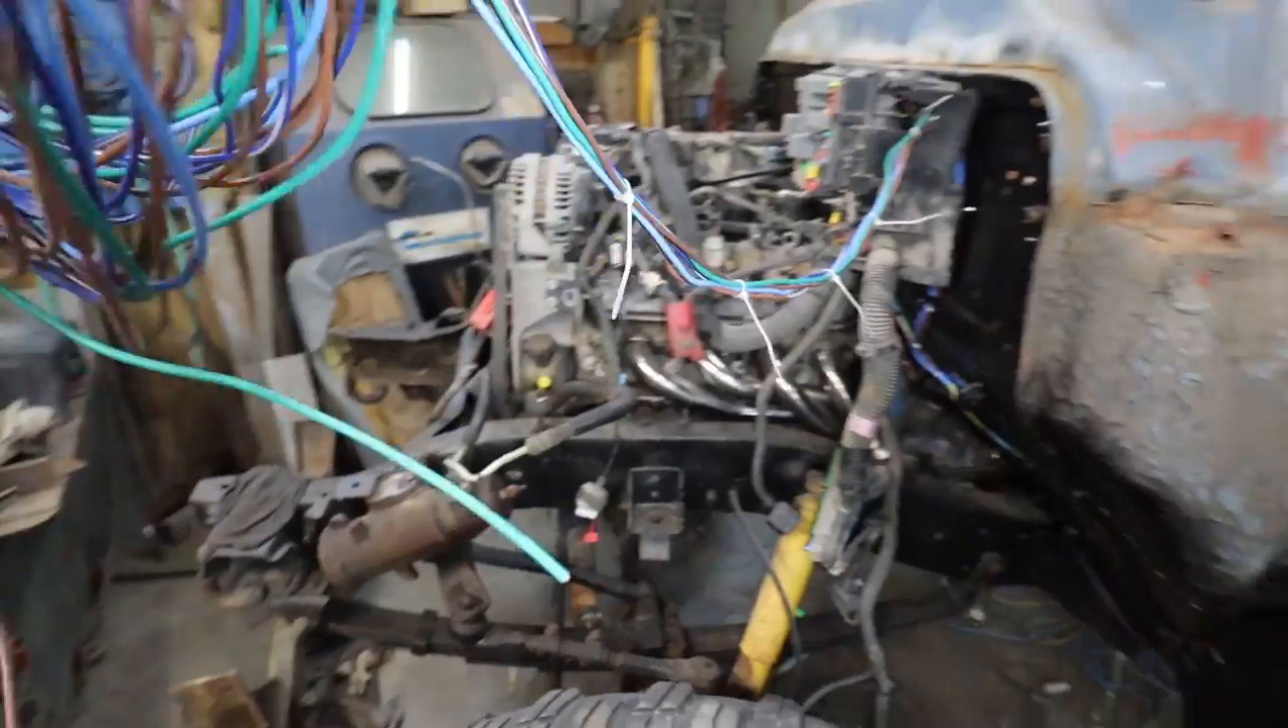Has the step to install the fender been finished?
No.